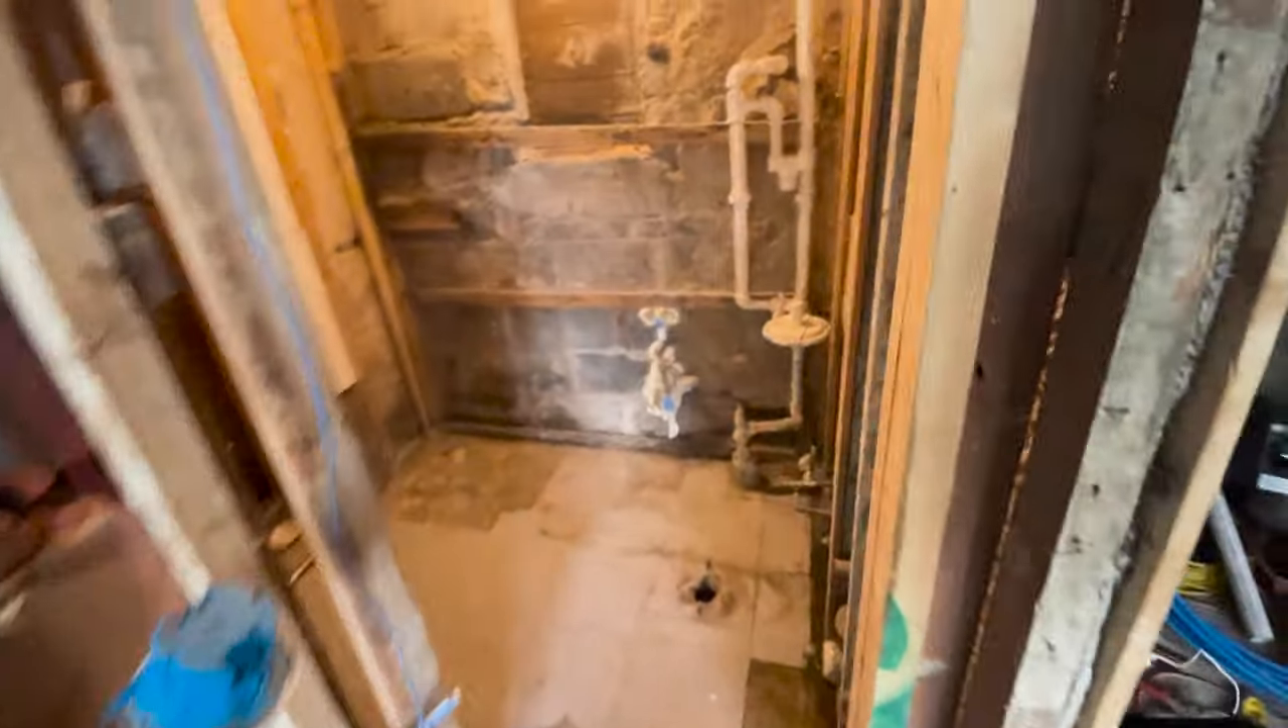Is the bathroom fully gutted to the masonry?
Yes.